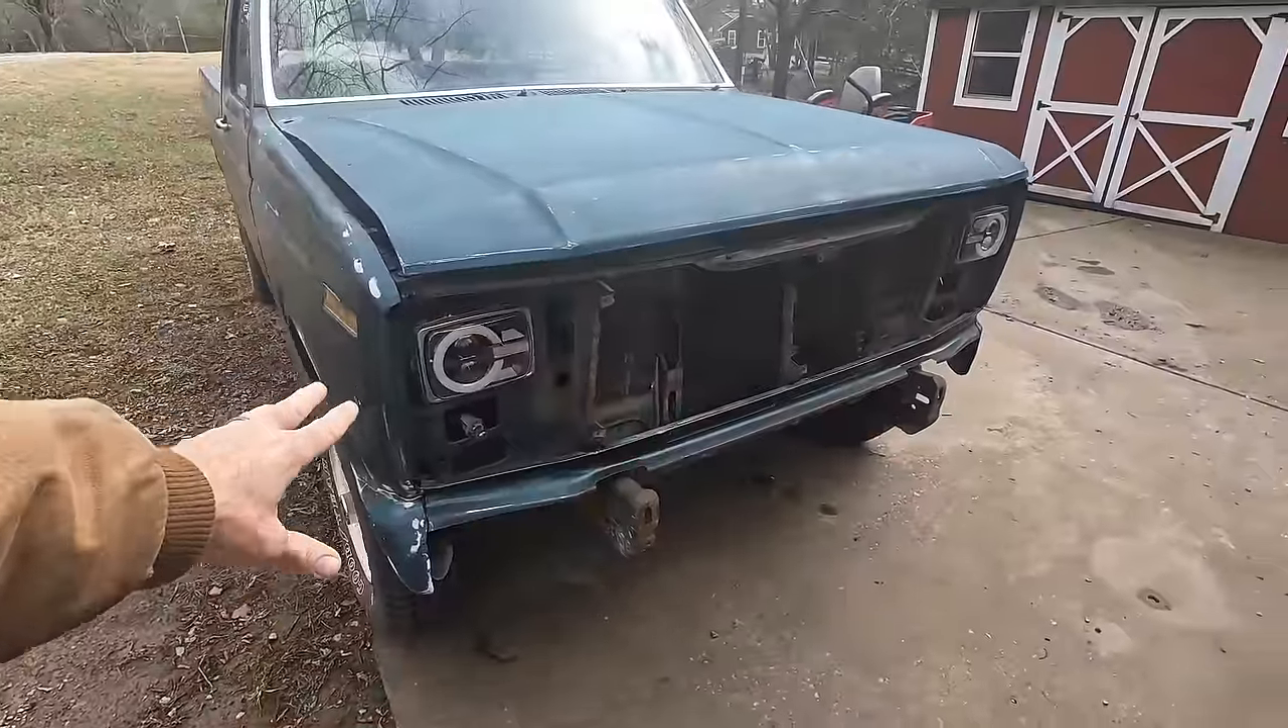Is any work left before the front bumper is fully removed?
No.